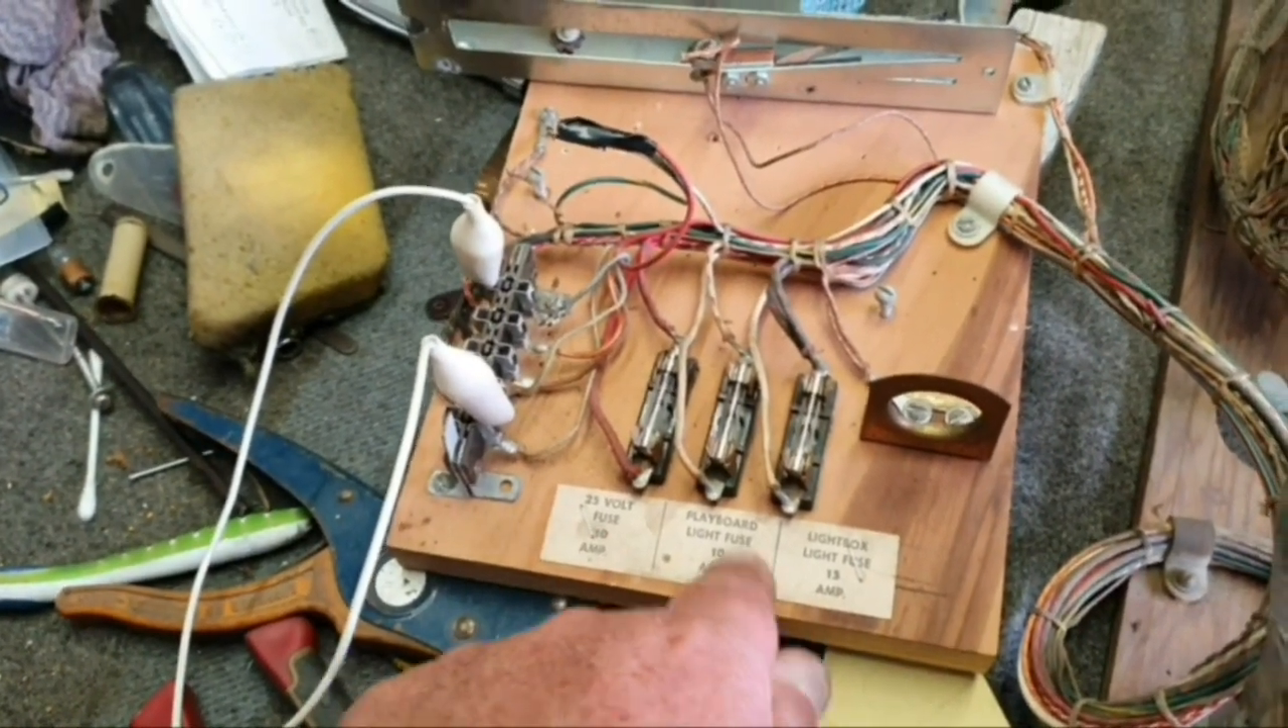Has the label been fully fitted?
Yes.